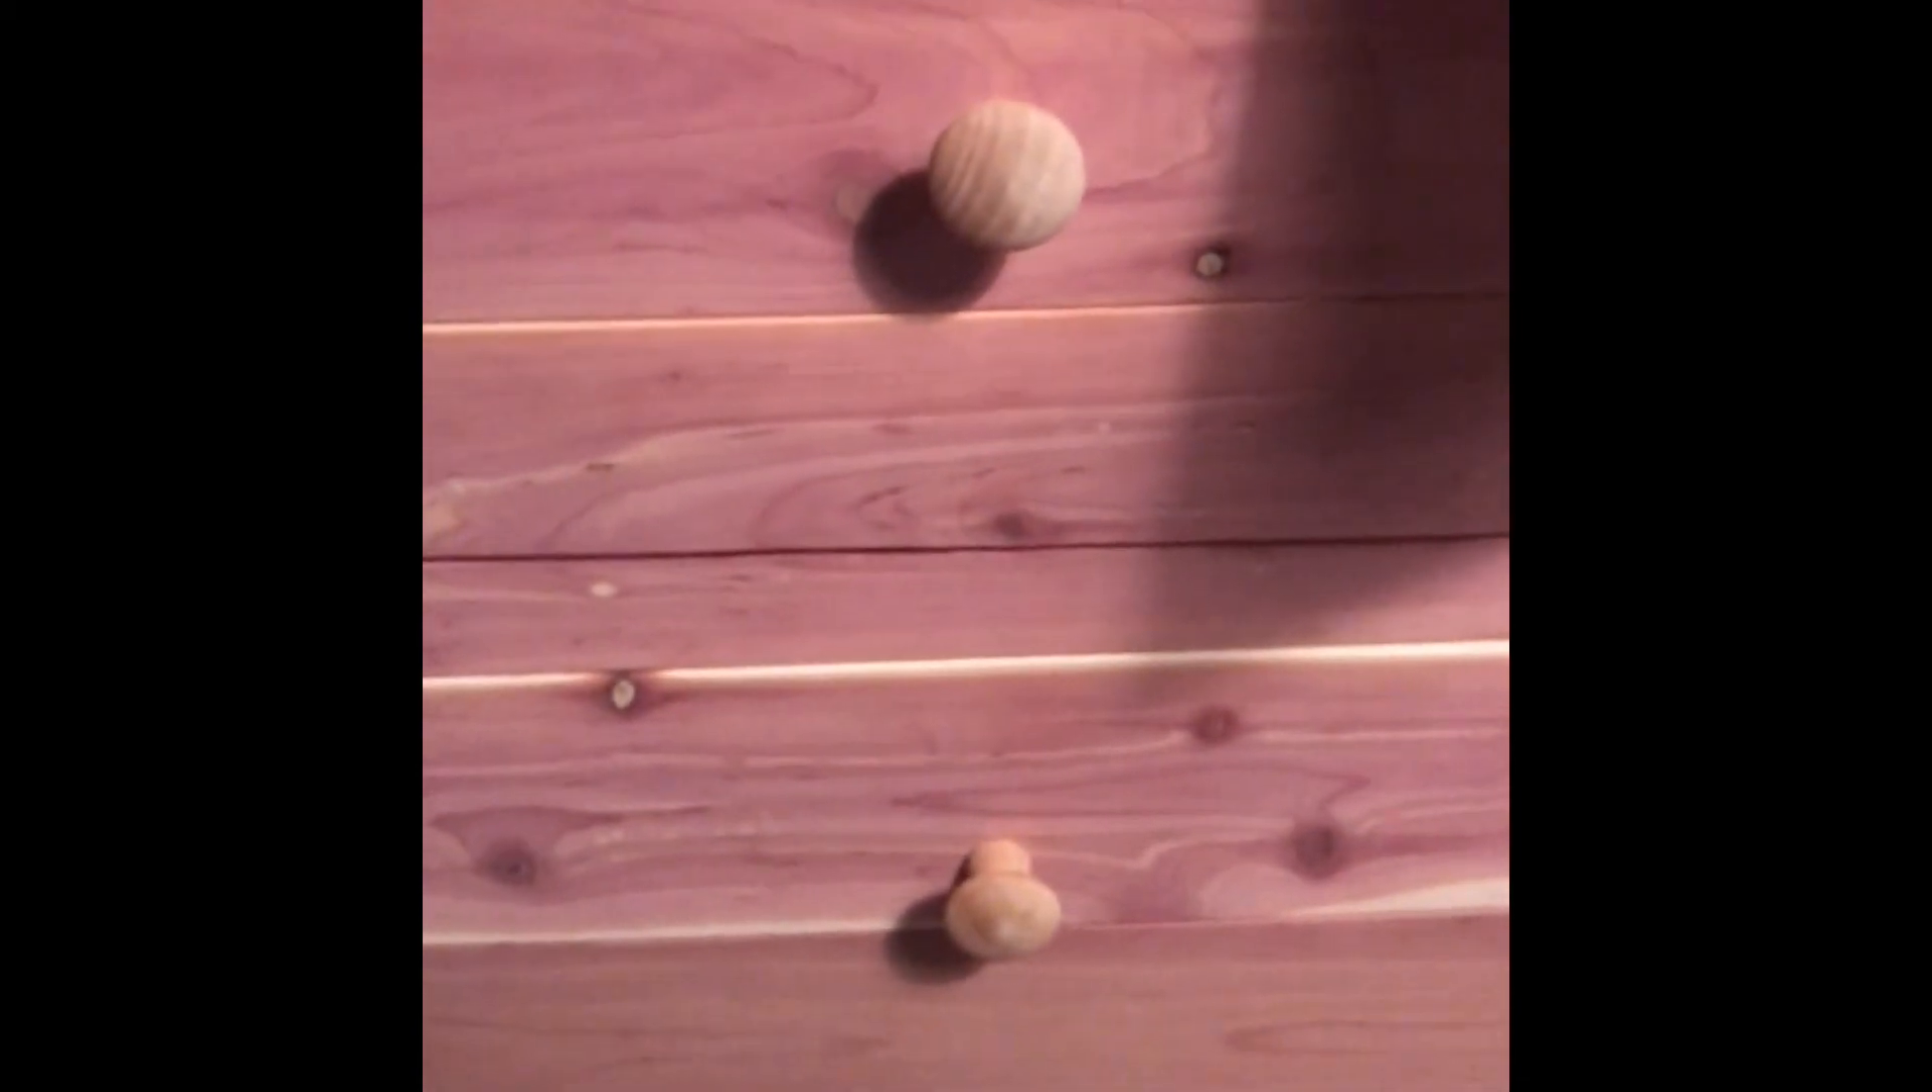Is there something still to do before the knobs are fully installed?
No.